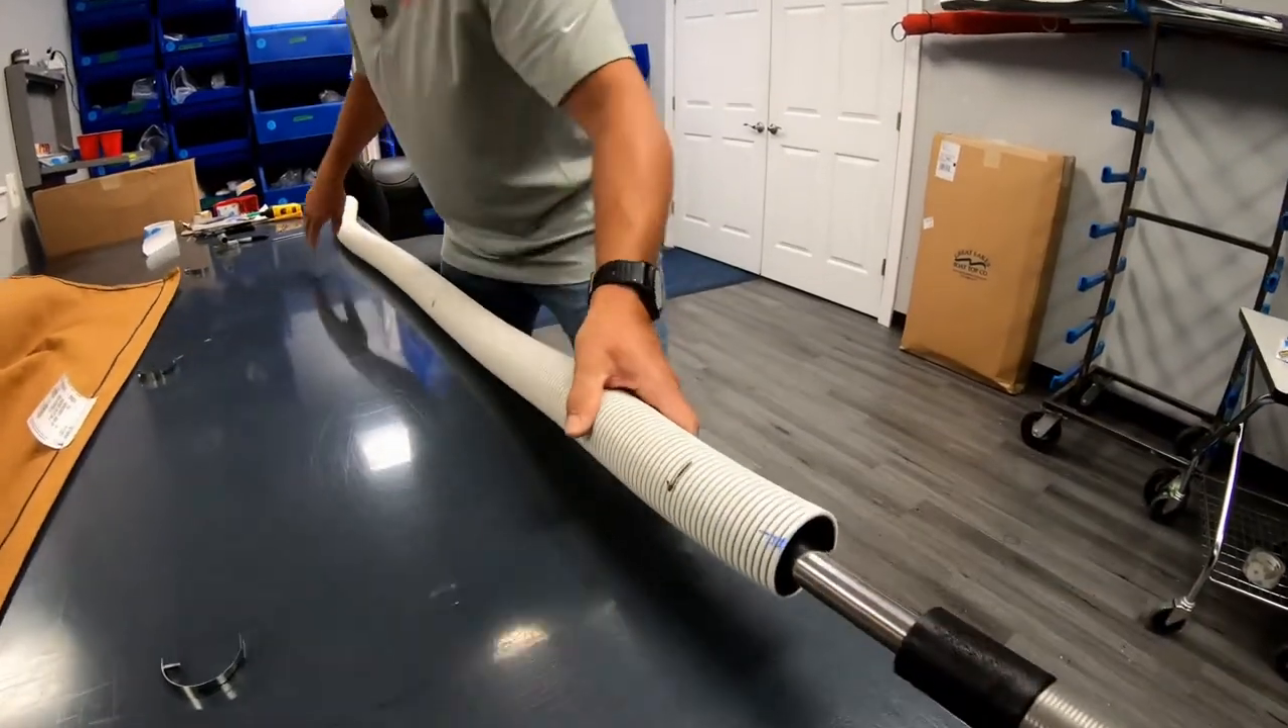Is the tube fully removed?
No.